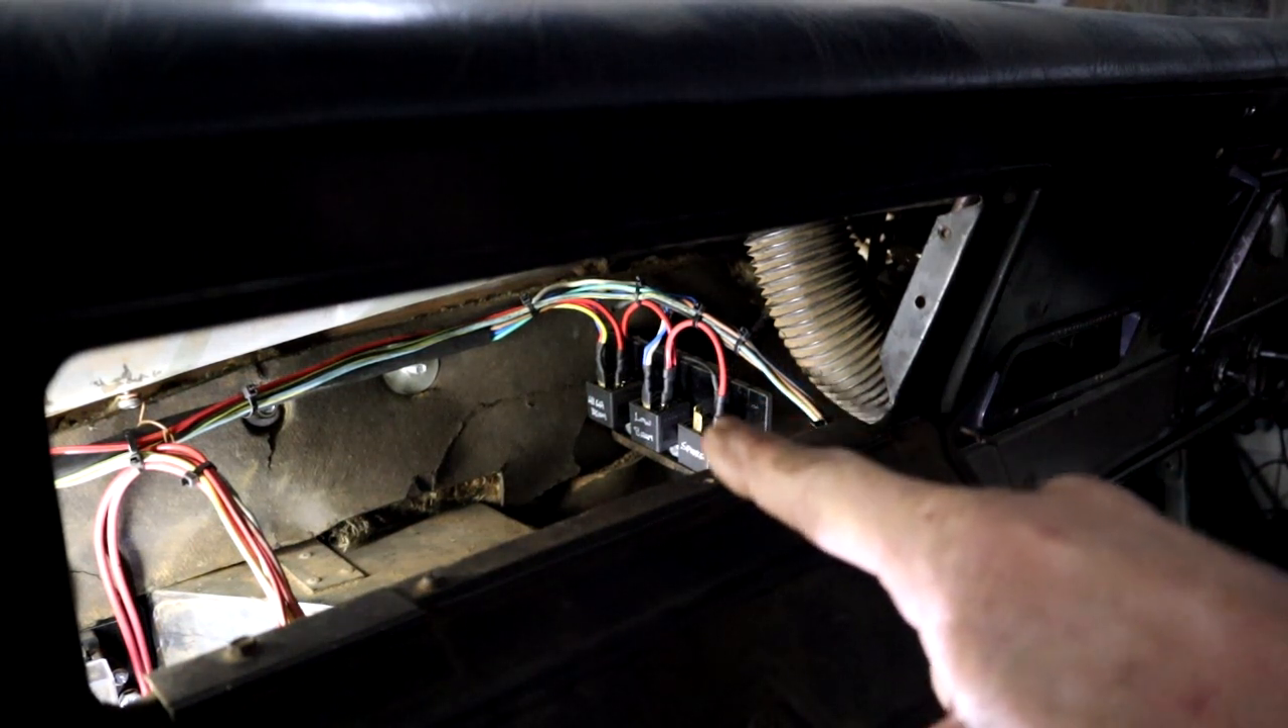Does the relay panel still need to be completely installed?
No.